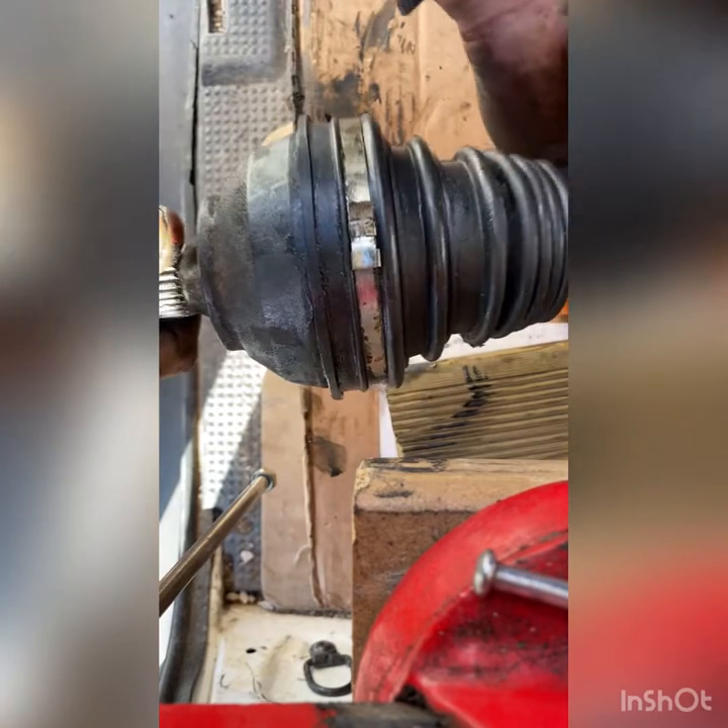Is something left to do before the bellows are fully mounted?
No.